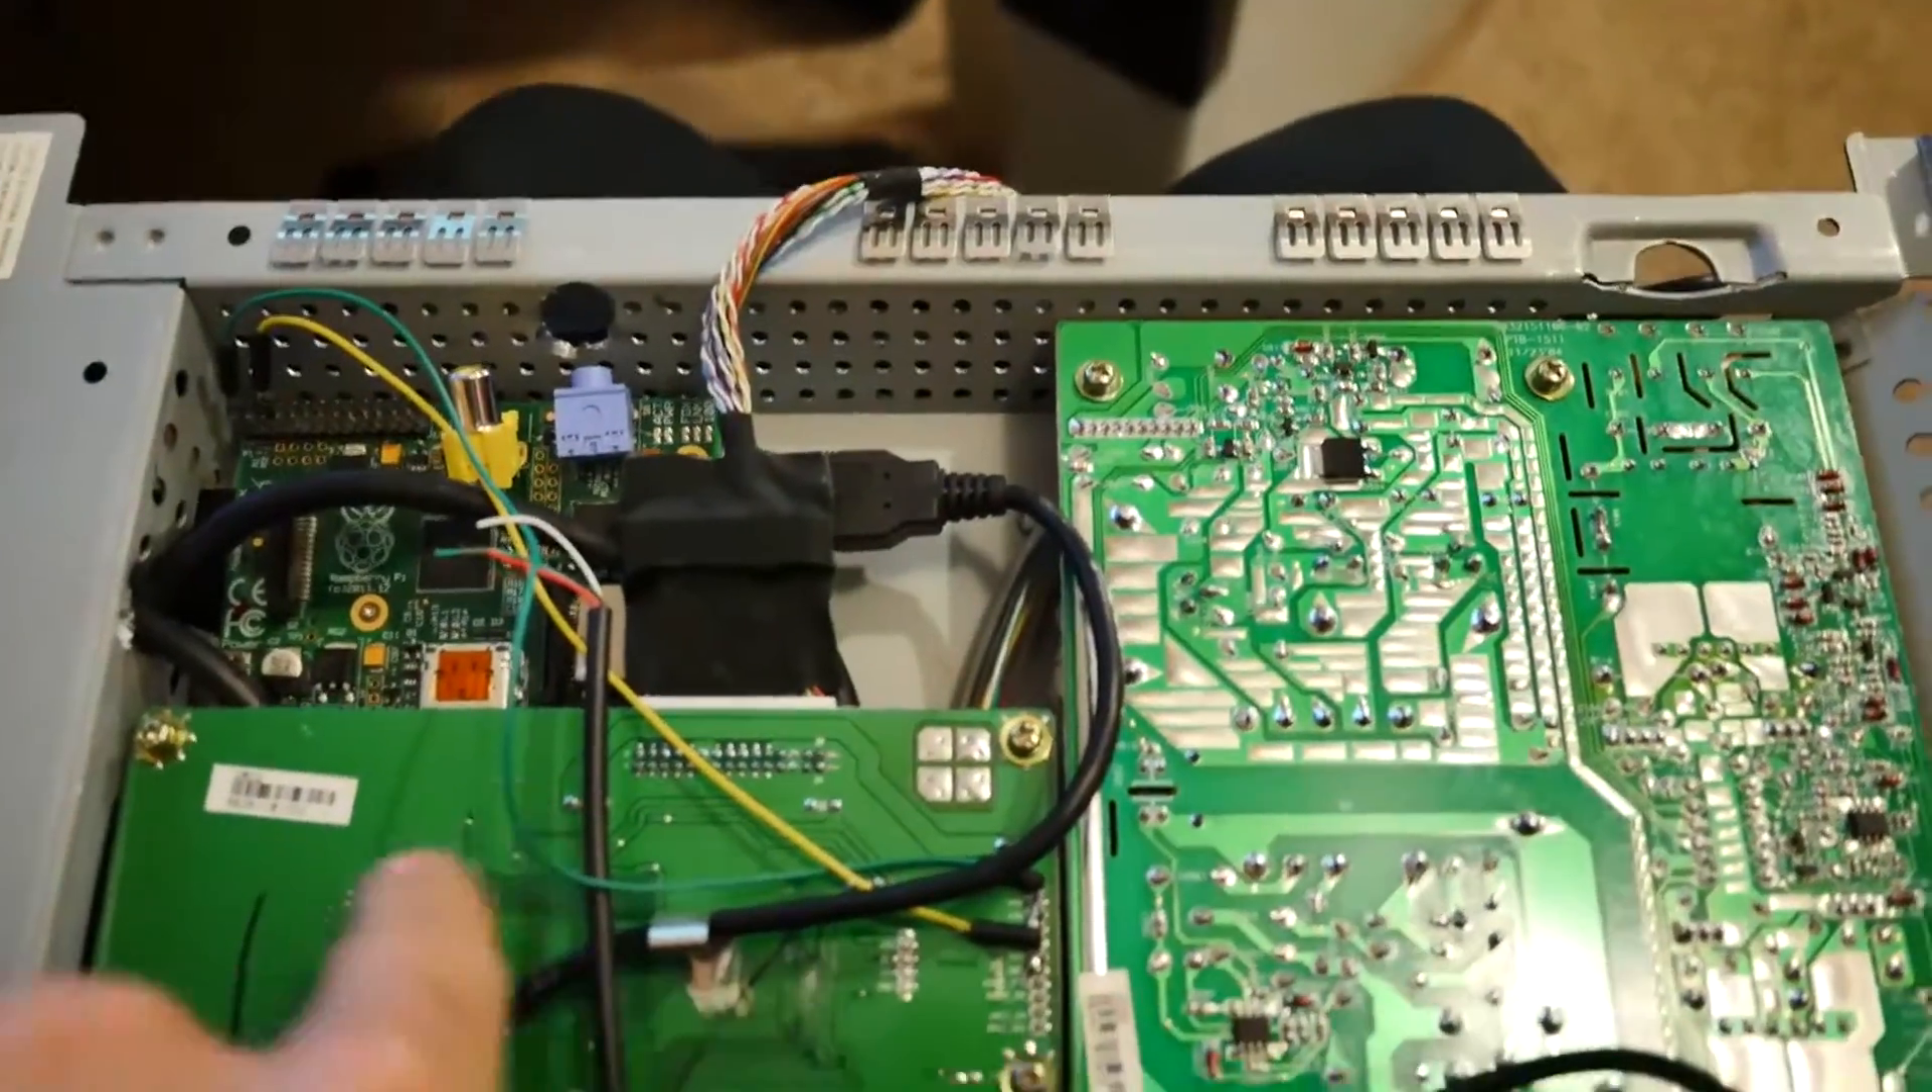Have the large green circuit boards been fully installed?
Yes.